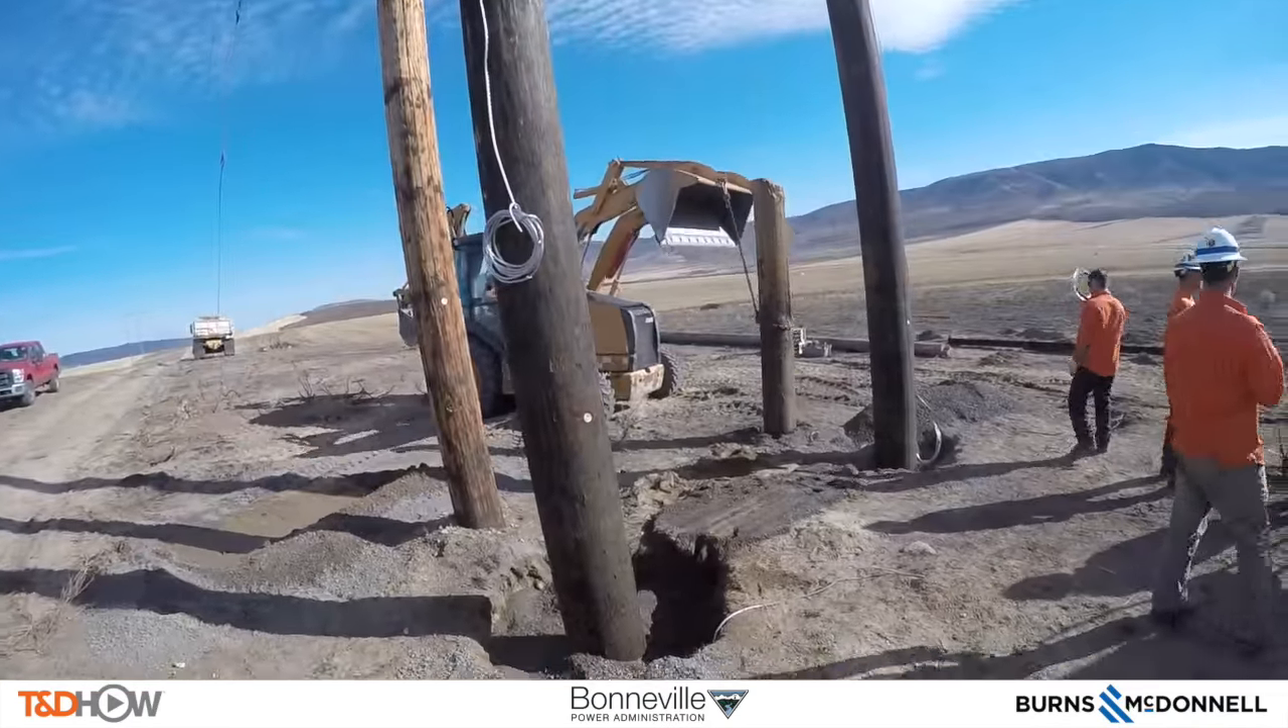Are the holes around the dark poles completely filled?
No.